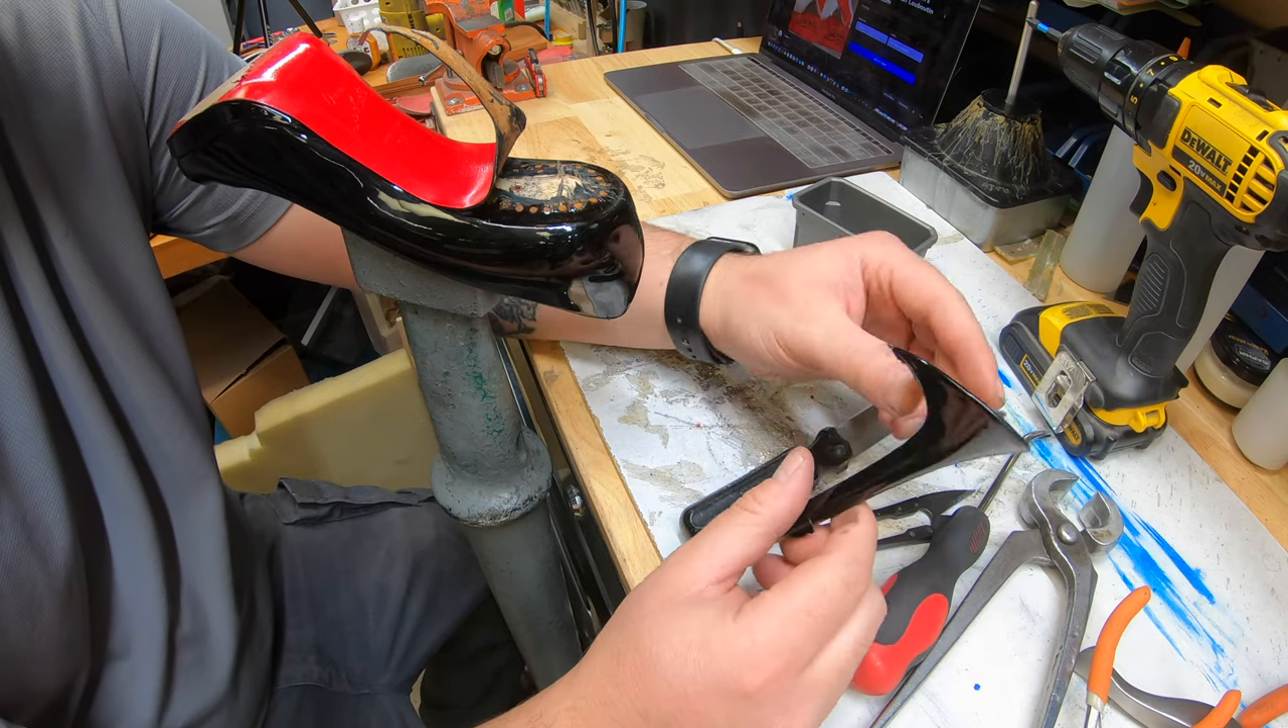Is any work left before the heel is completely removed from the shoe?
No.